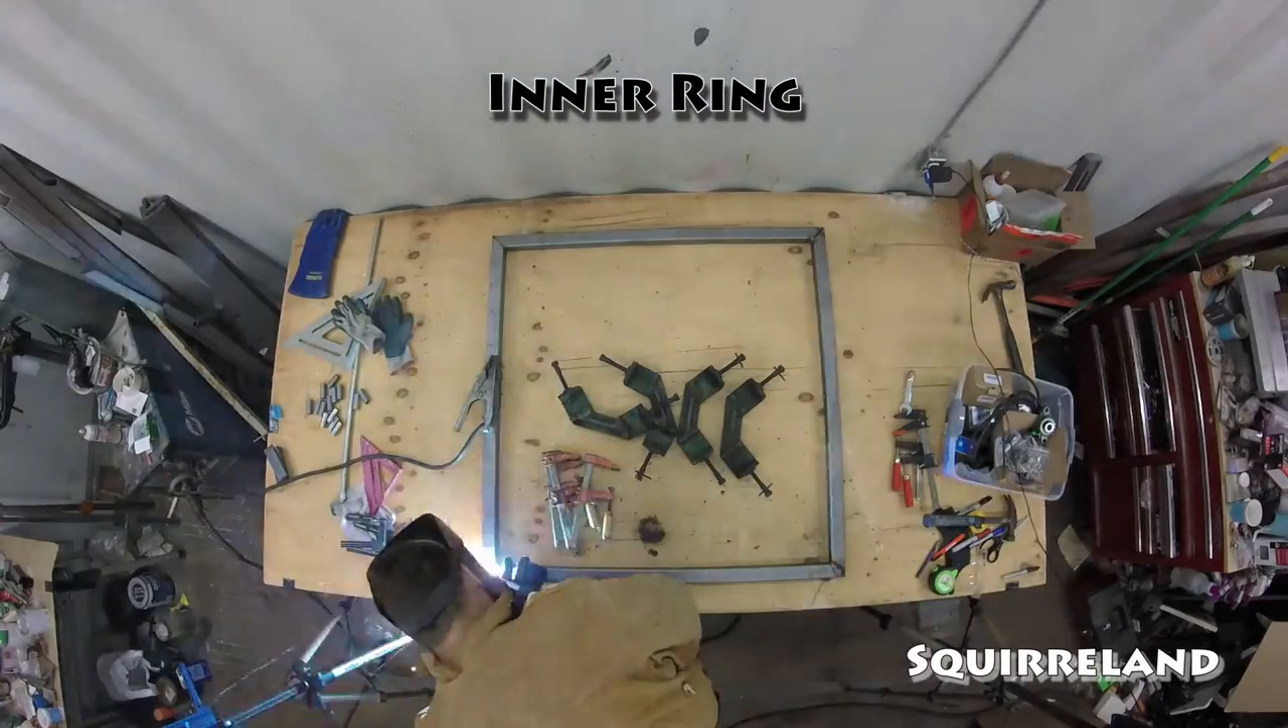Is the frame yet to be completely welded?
Yes.